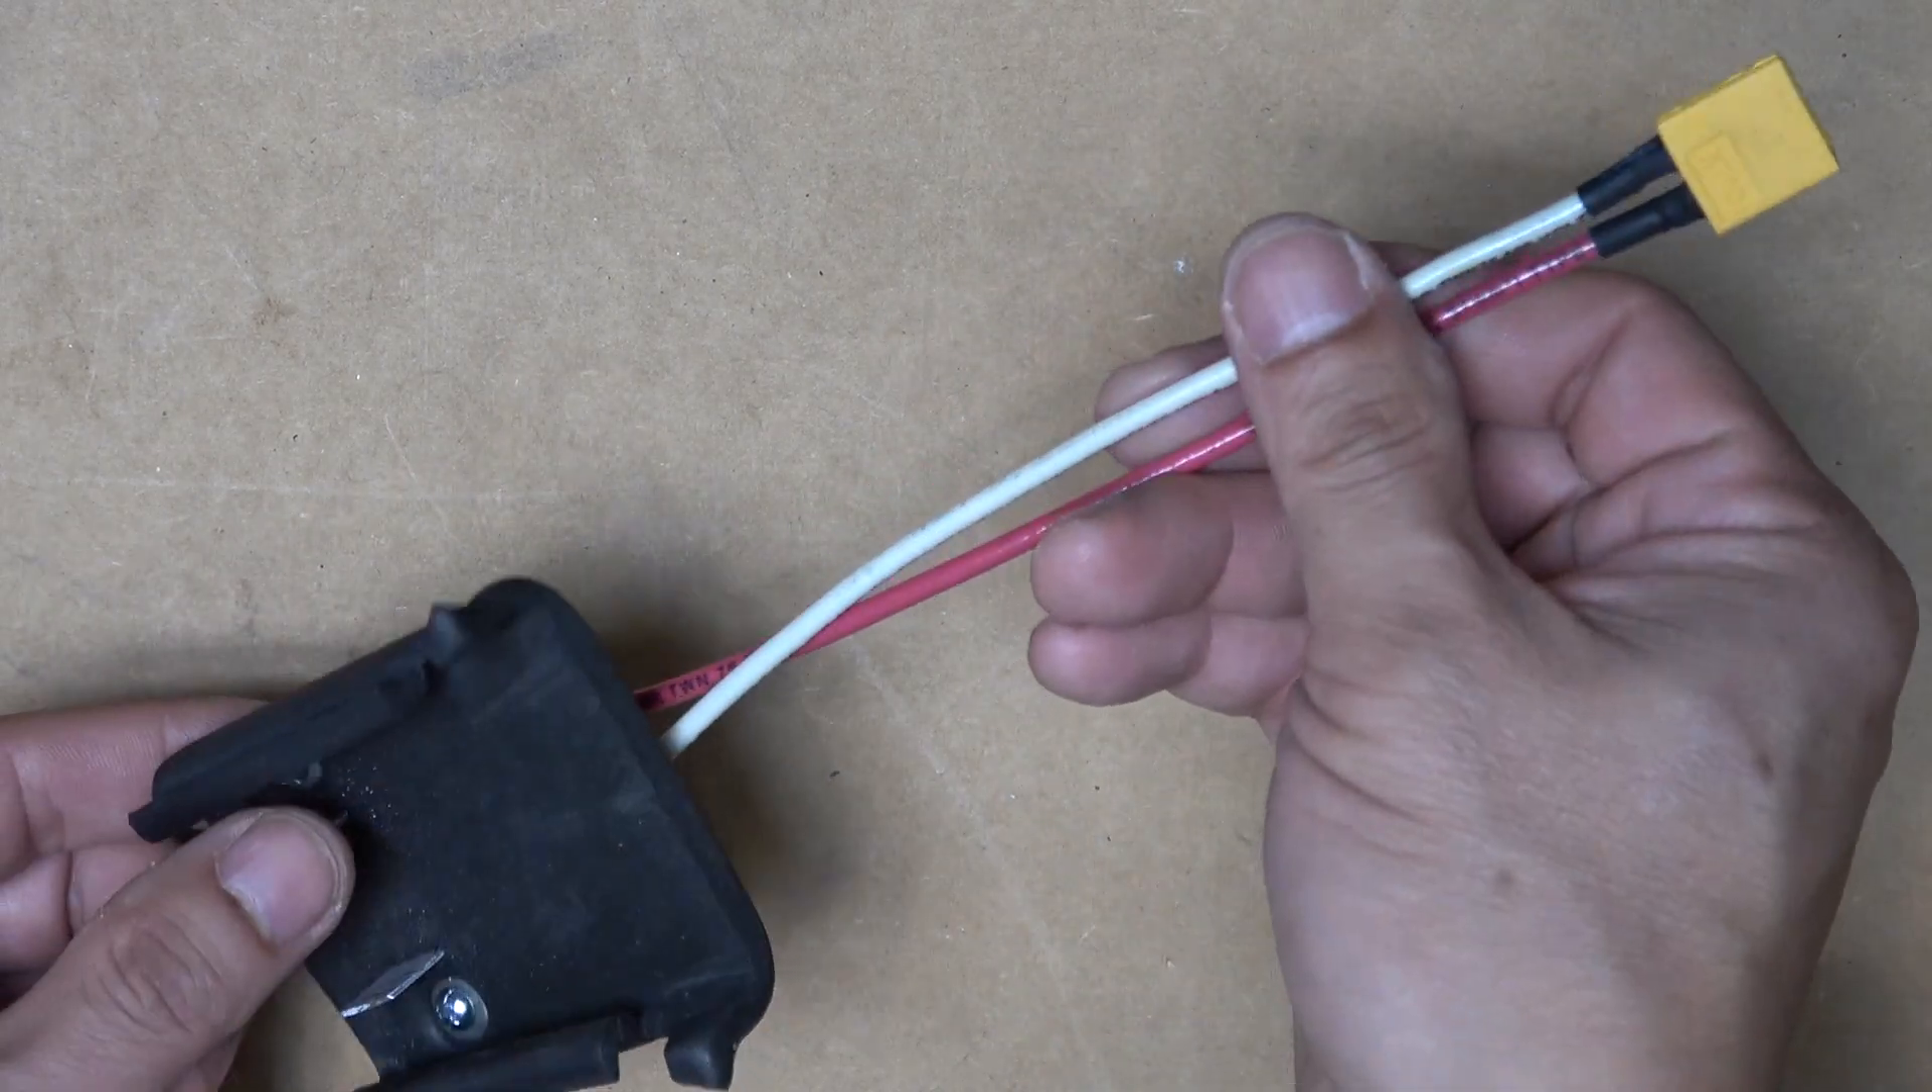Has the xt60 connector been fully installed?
Yes.